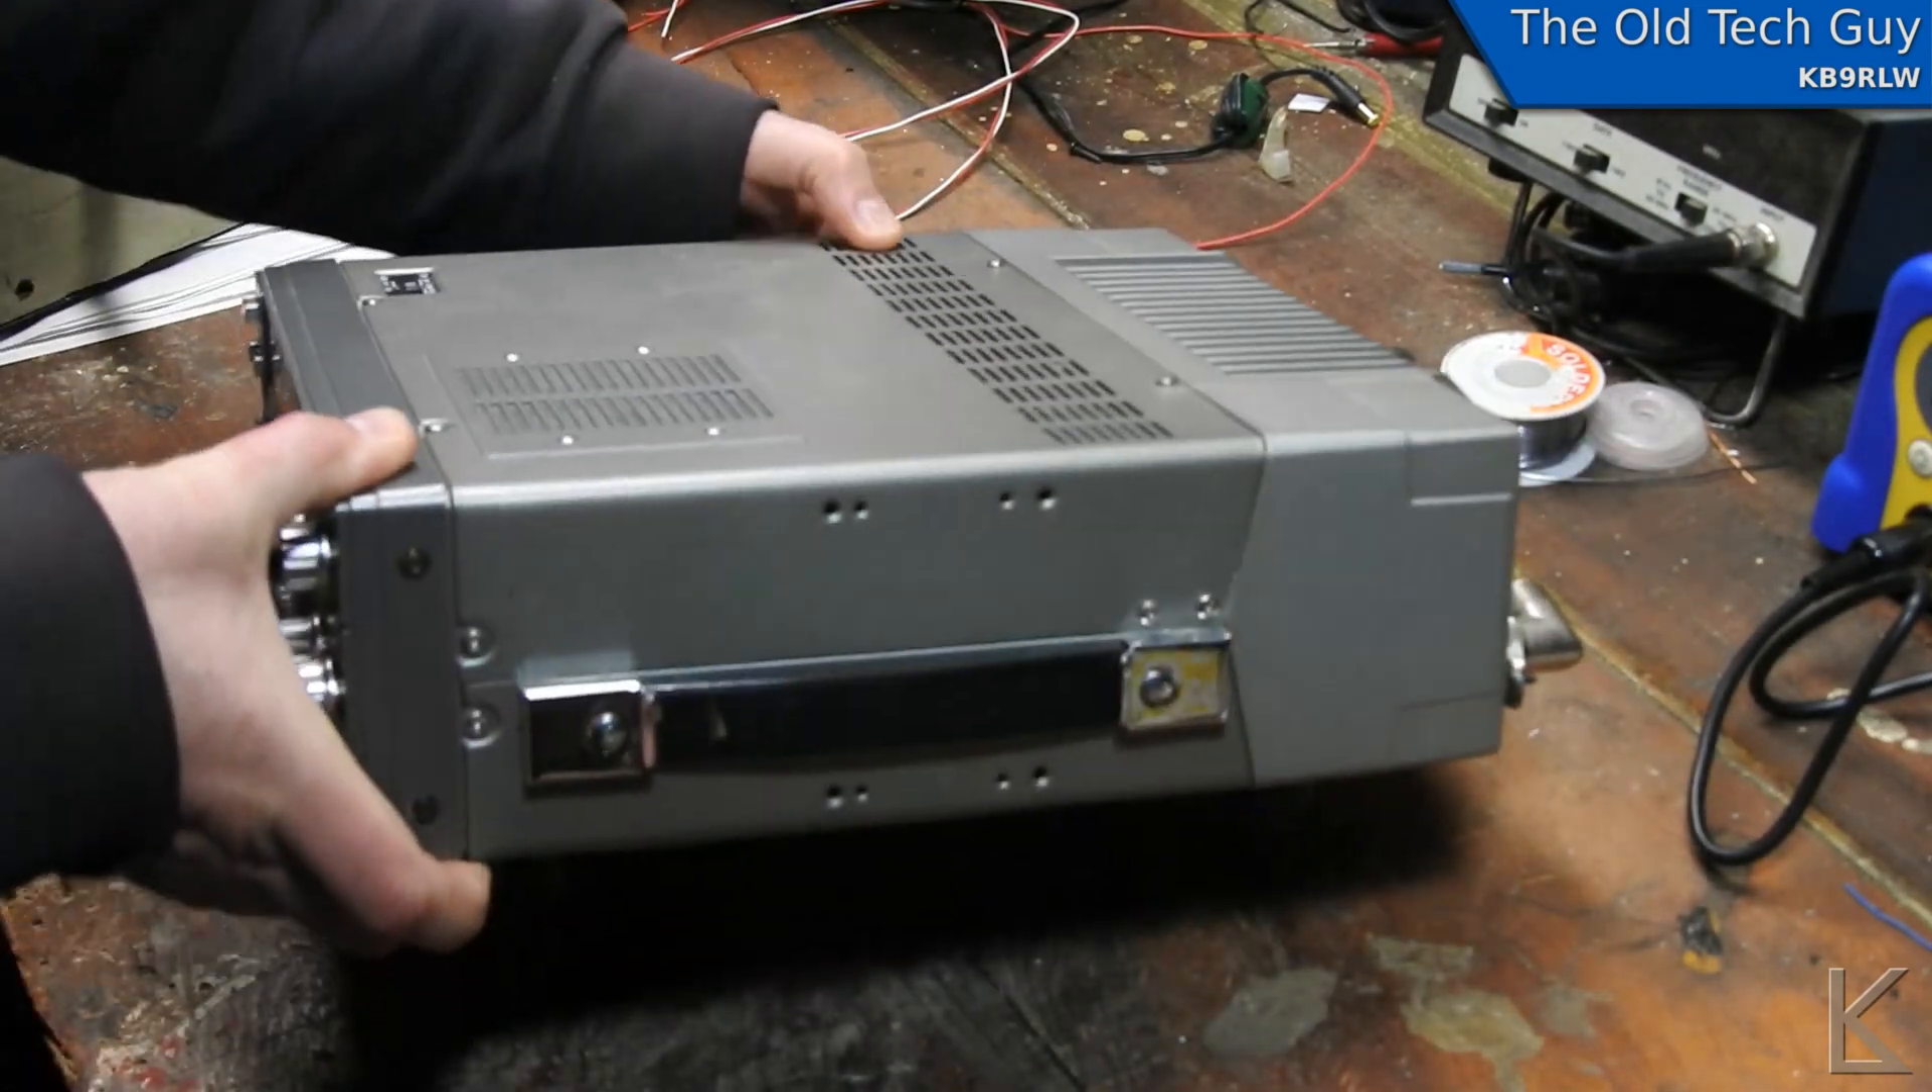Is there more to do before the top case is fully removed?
Yes.